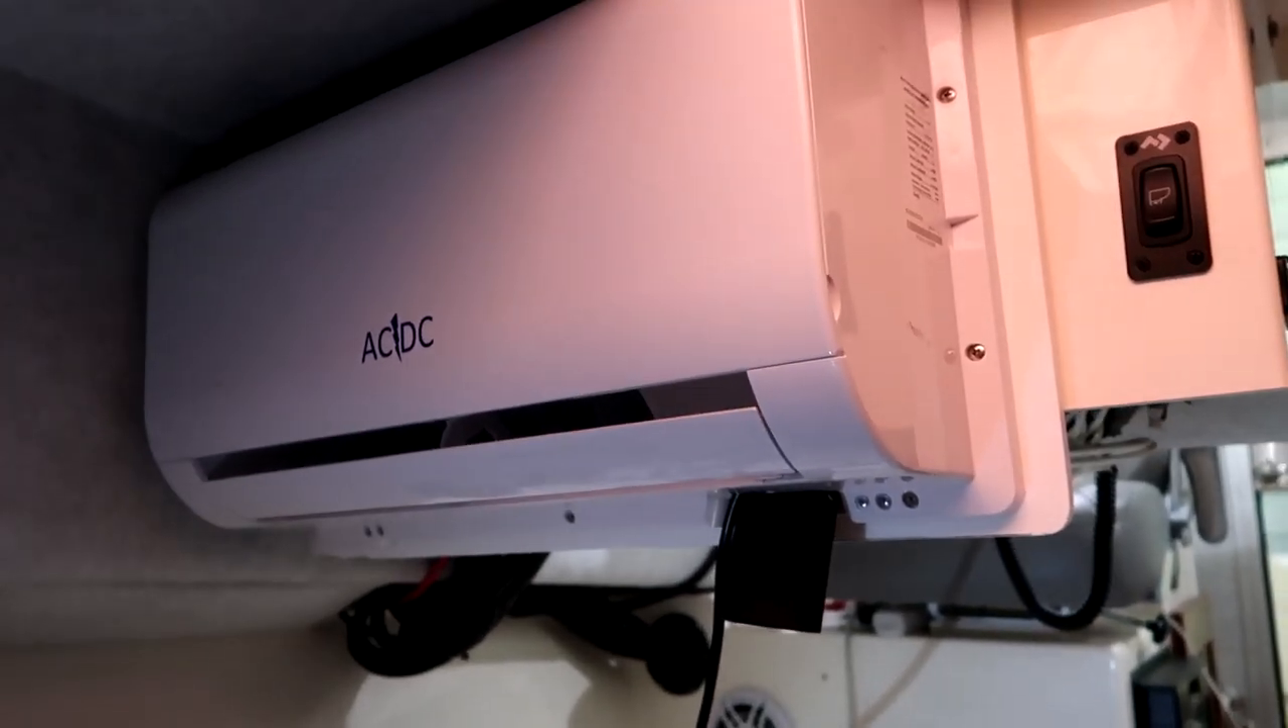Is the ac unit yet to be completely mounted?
No.